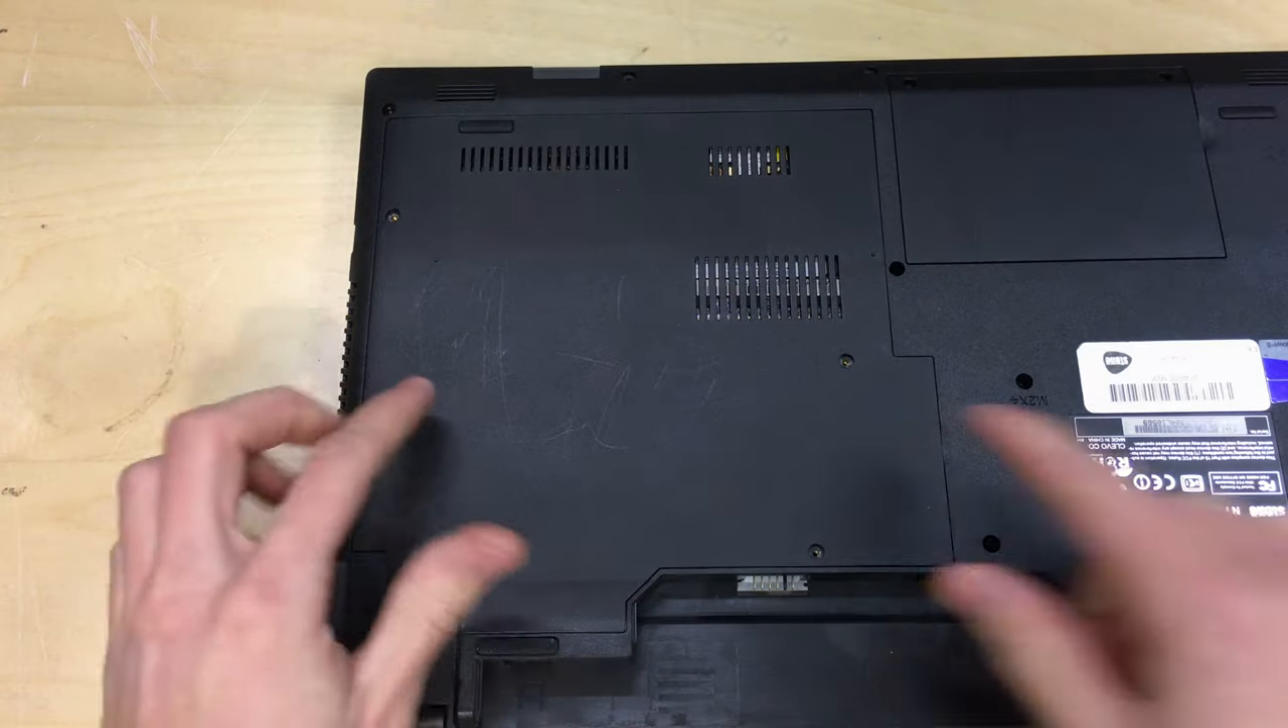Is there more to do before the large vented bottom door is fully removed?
Yes.